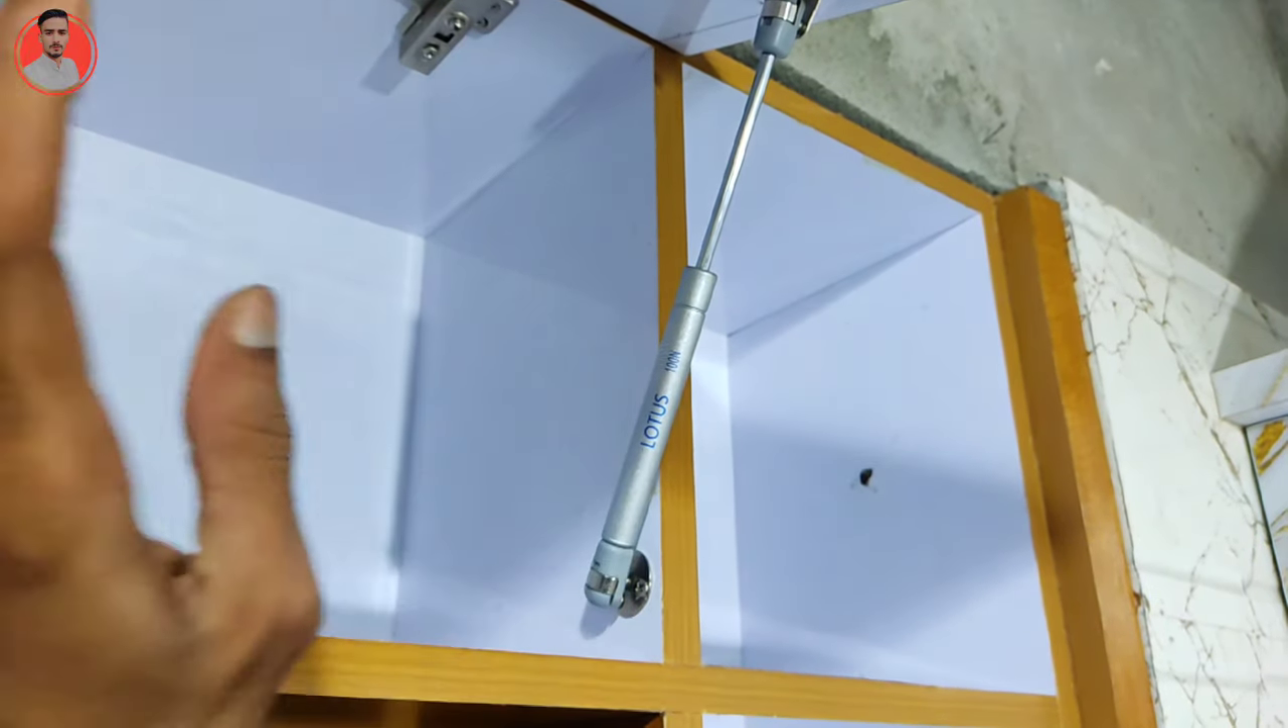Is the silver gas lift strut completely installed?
Yes.